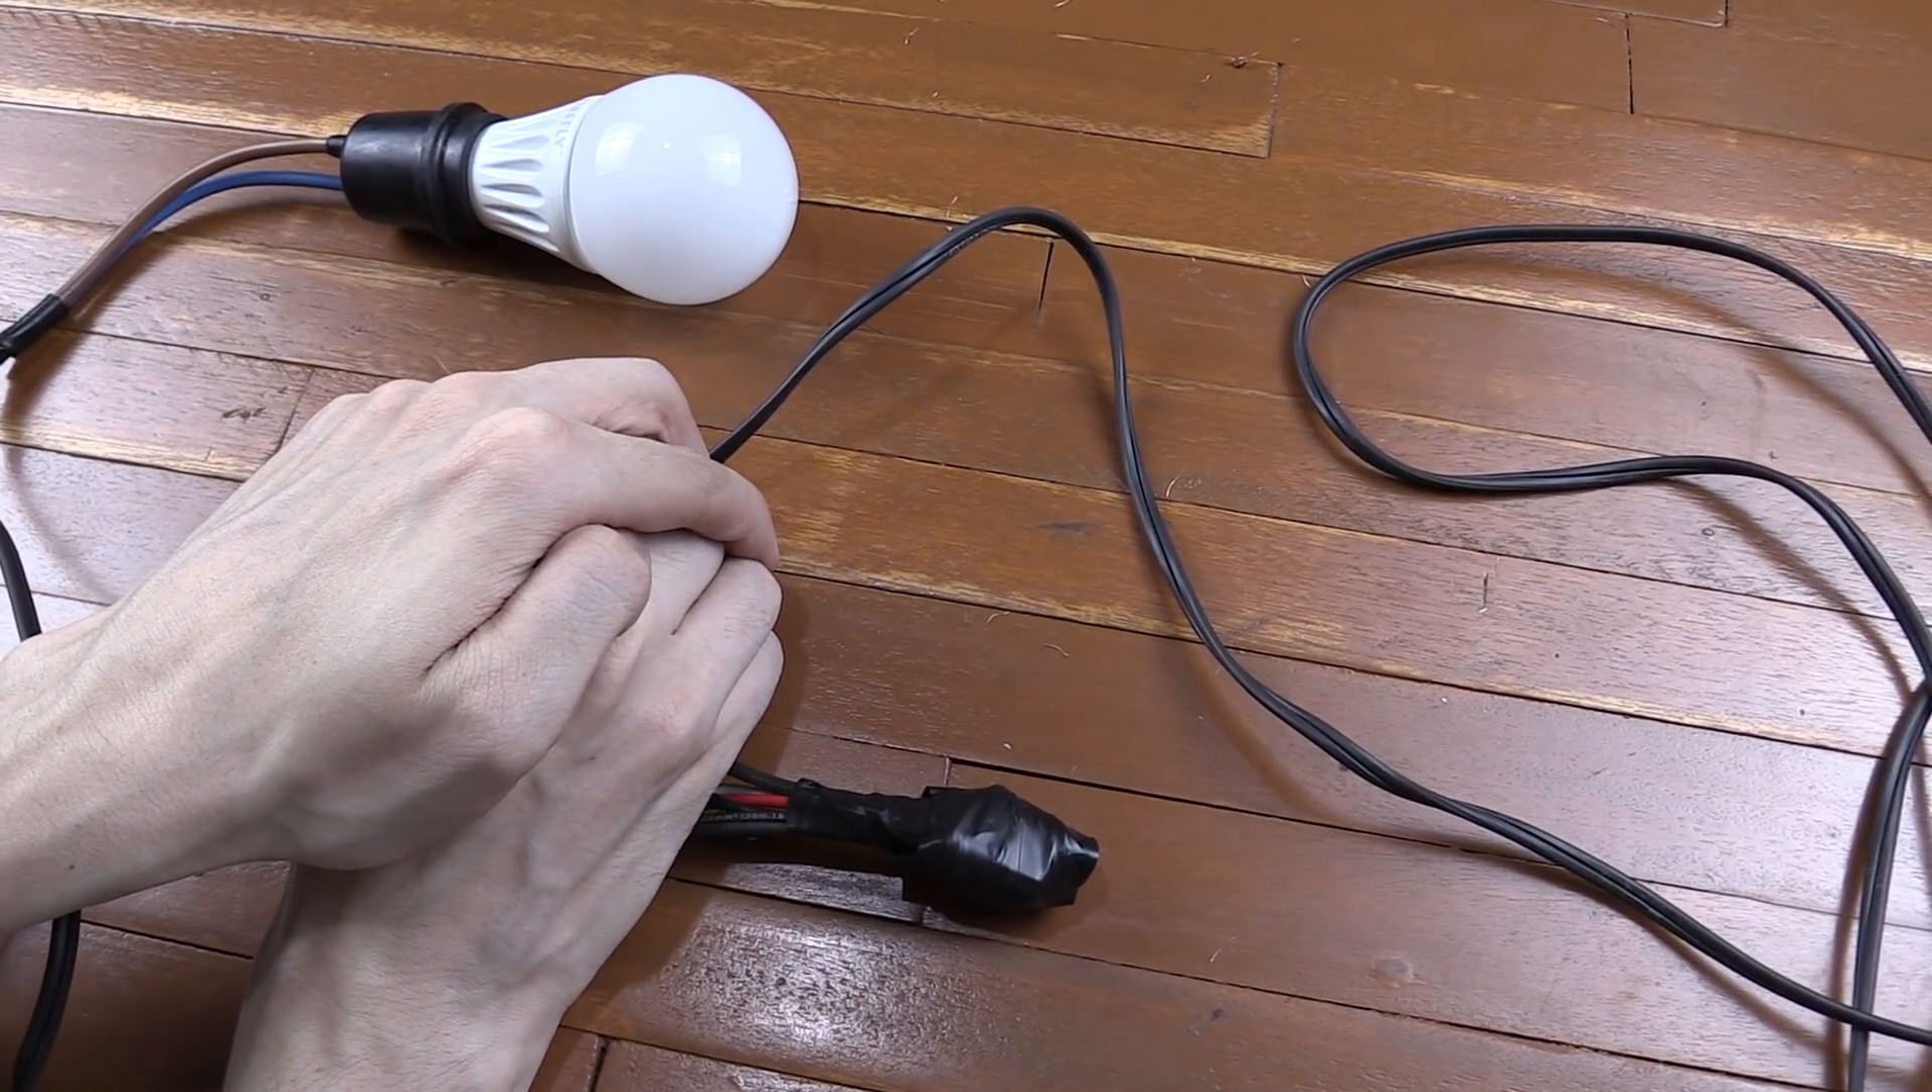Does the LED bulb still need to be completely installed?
No.